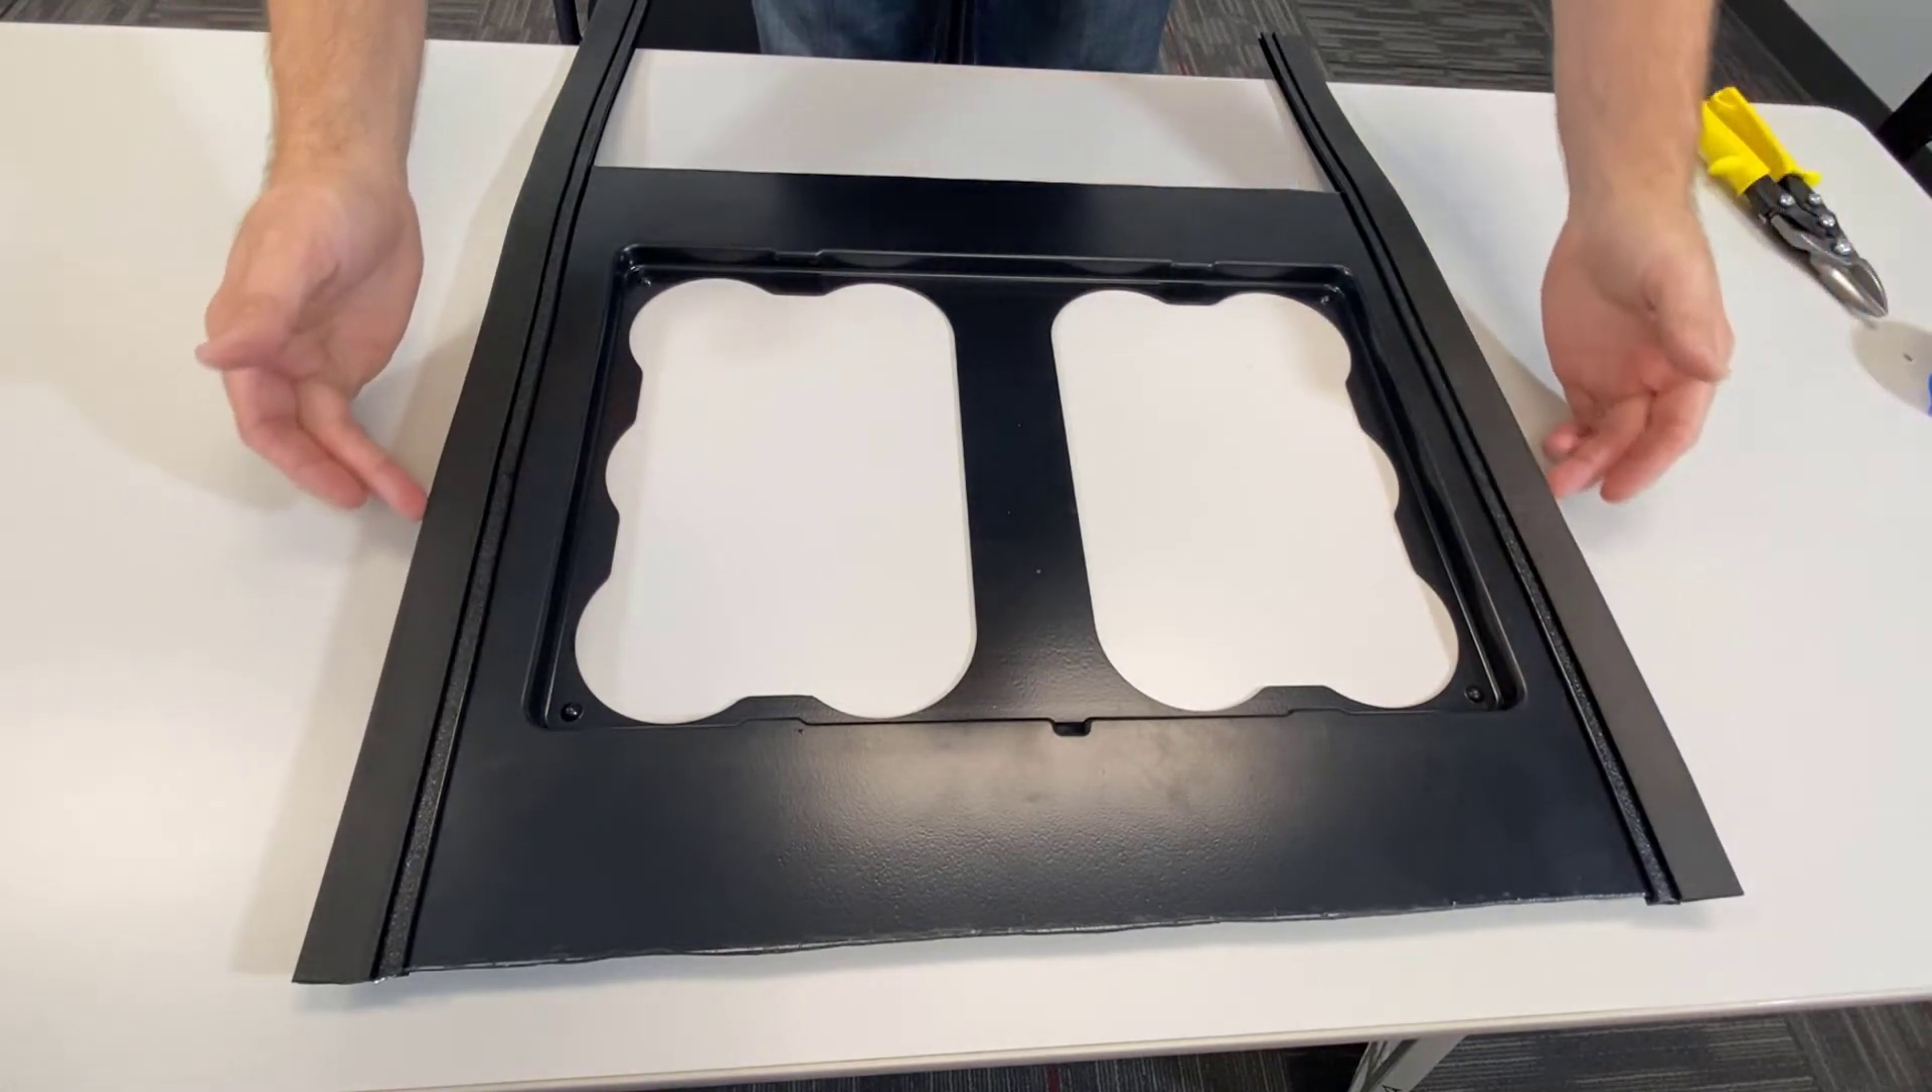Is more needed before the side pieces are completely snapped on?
No.